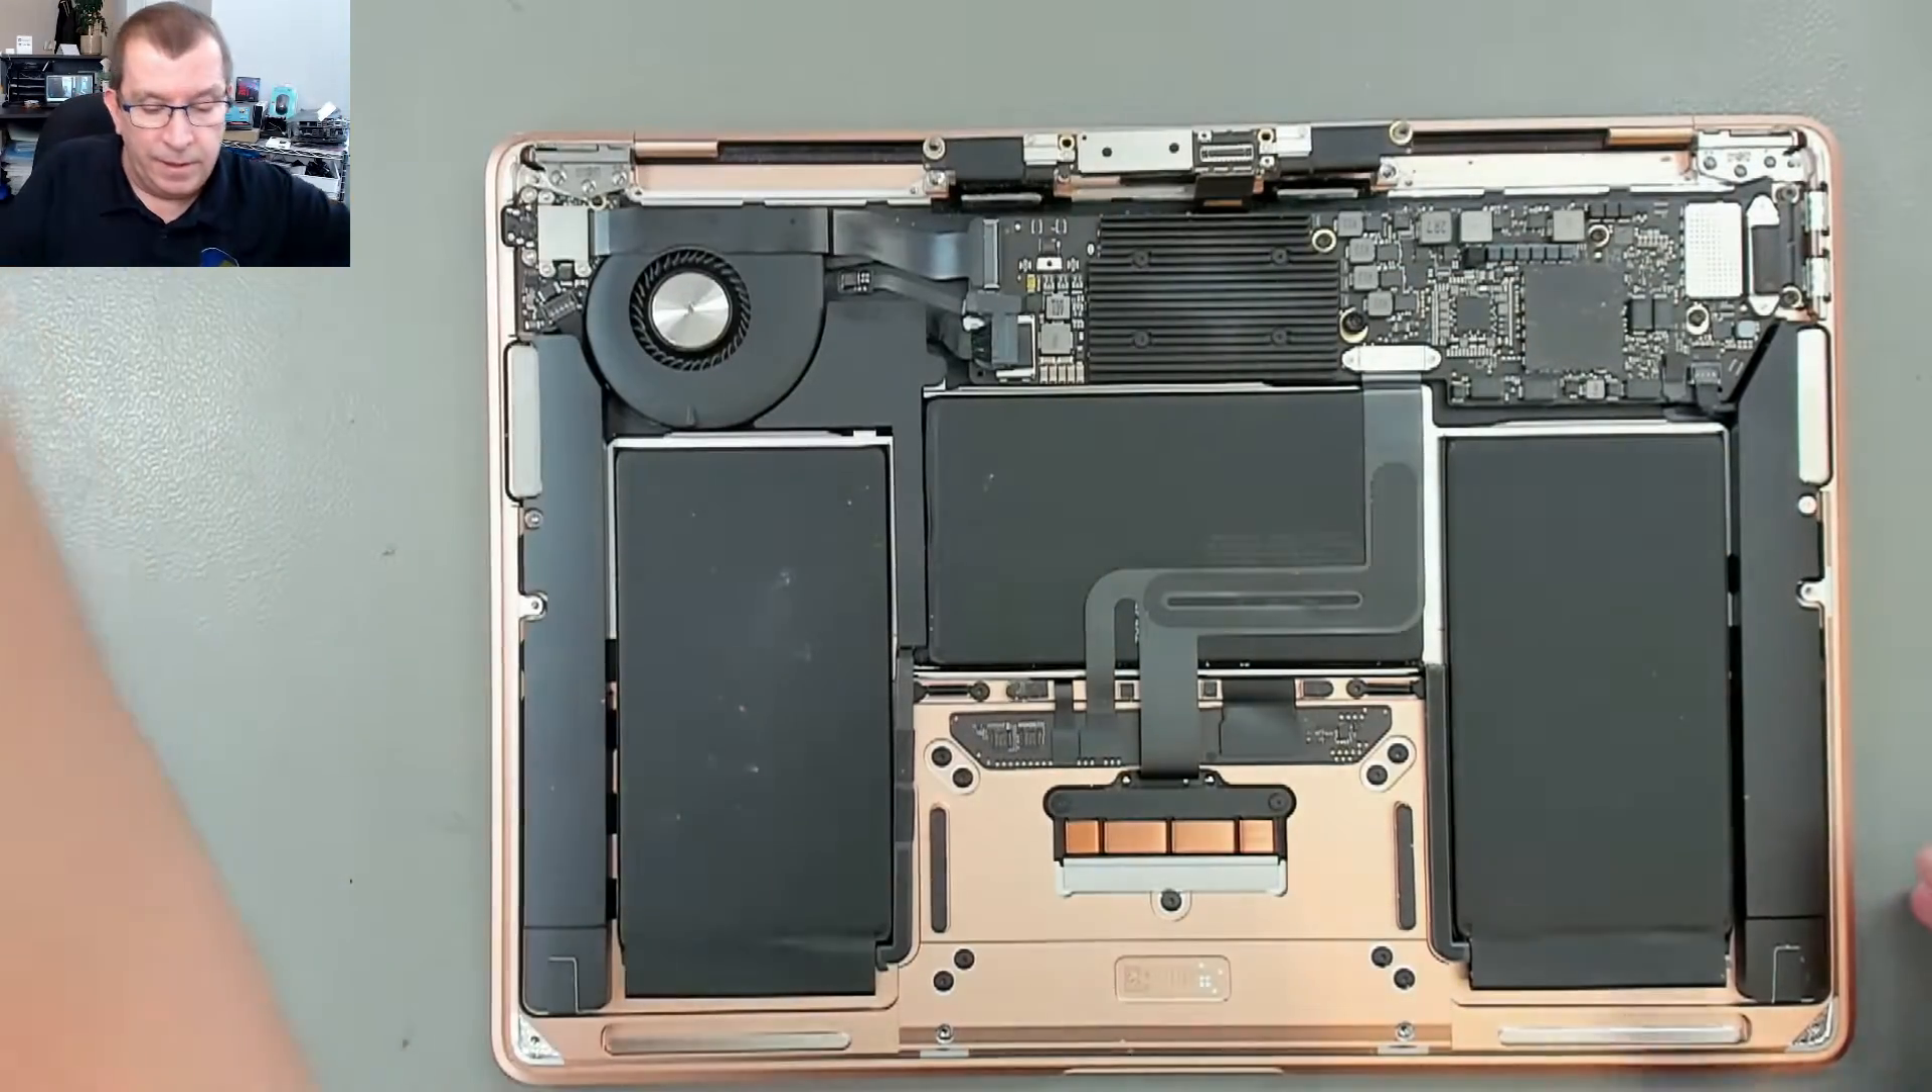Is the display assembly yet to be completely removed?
Yes.